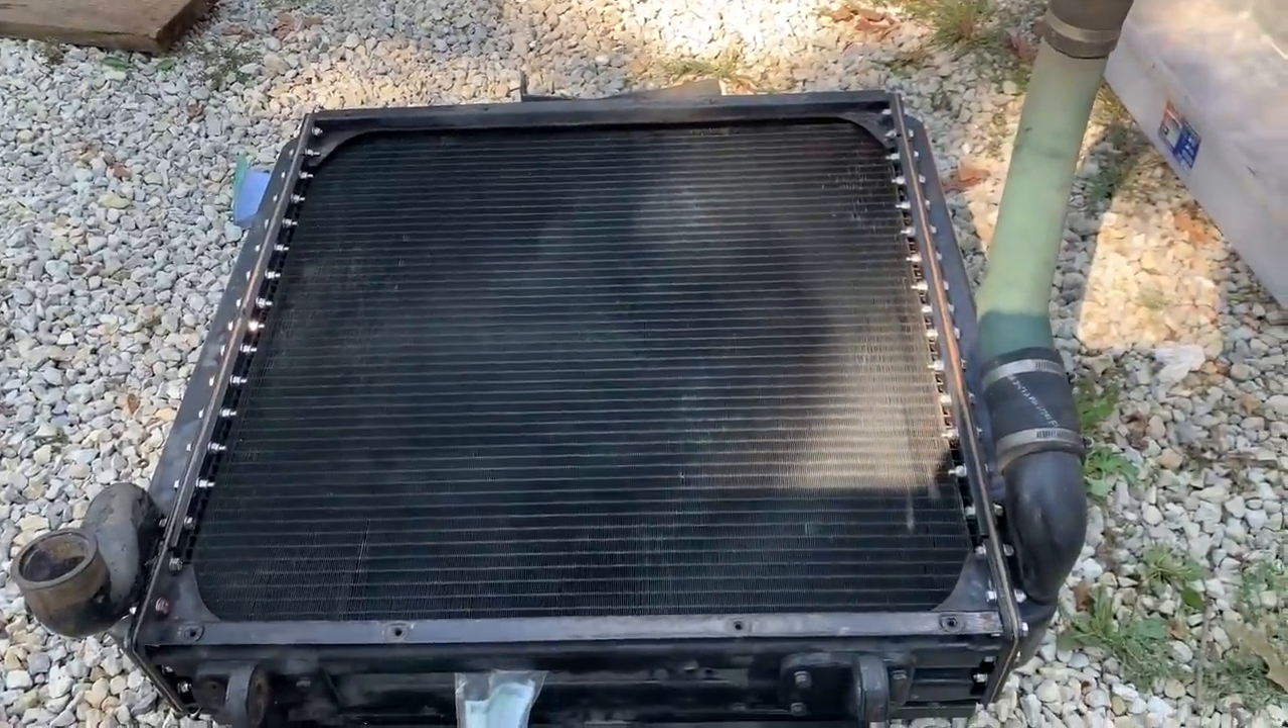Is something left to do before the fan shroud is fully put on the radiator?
Yes.